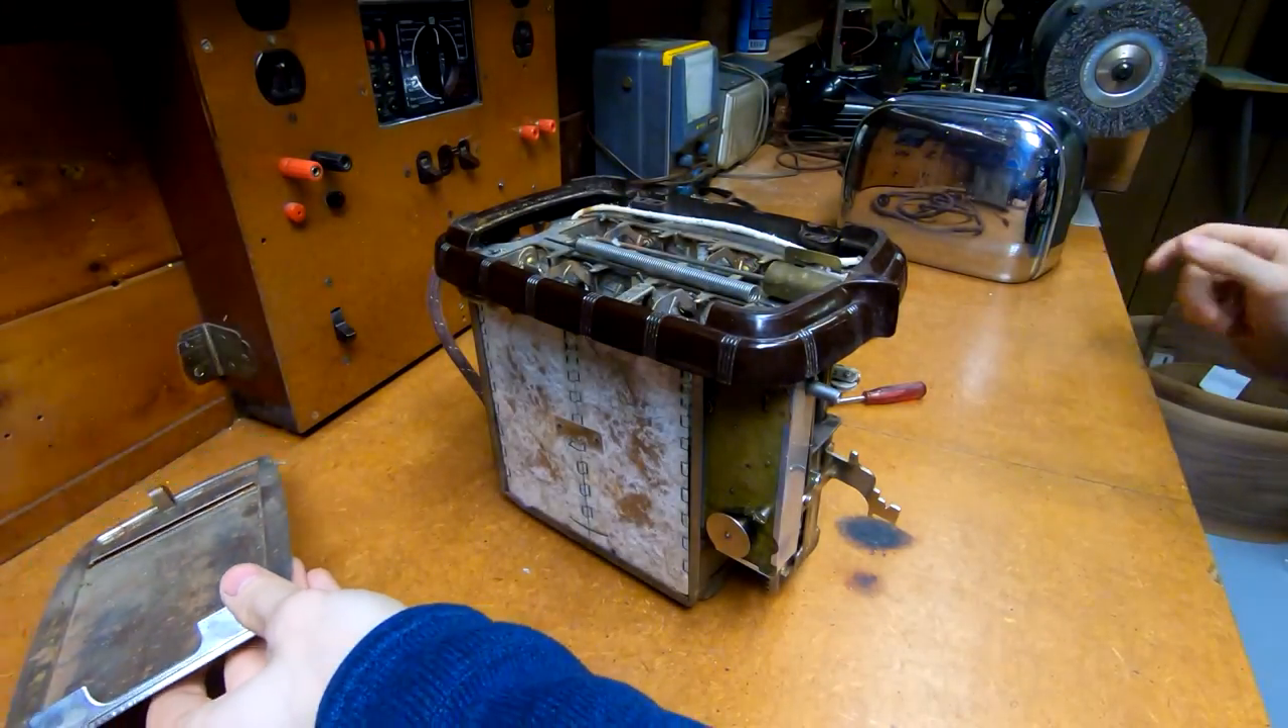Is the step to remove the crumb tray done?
Yes.